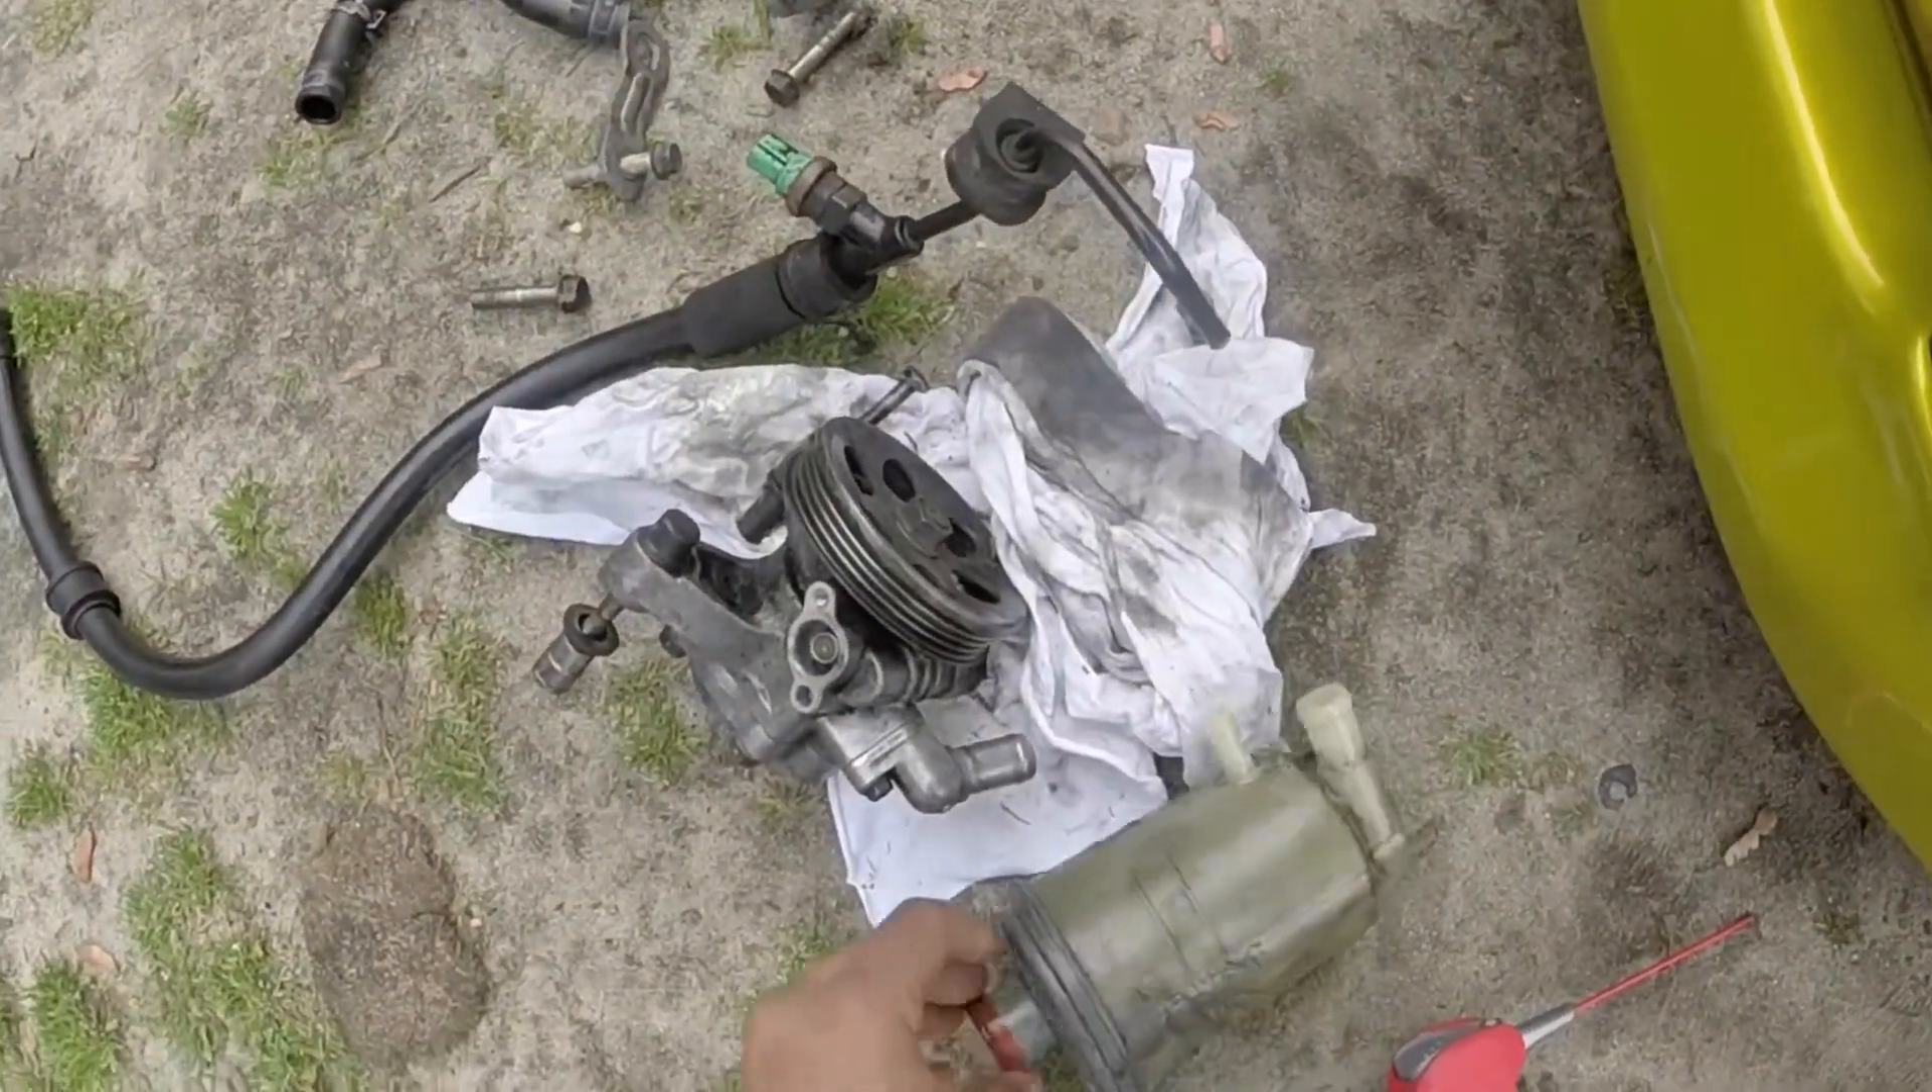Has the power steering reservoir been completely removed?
Yes.